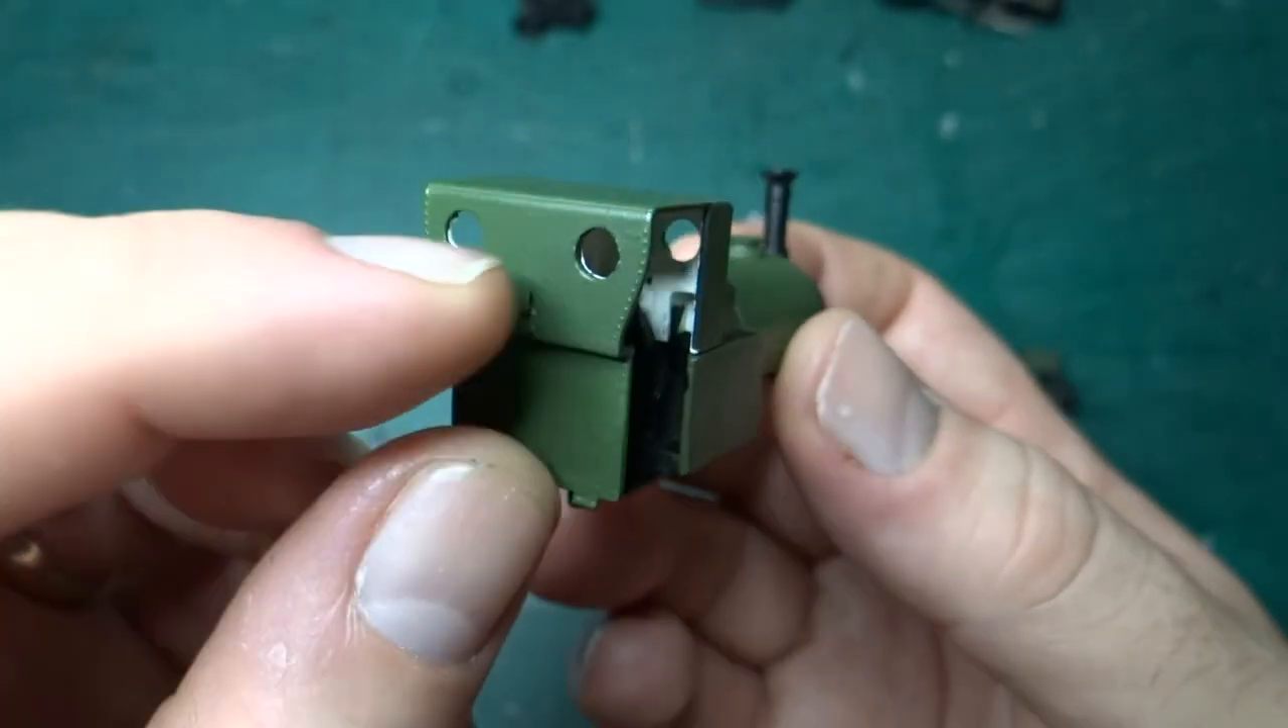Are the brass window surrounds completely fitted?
No.